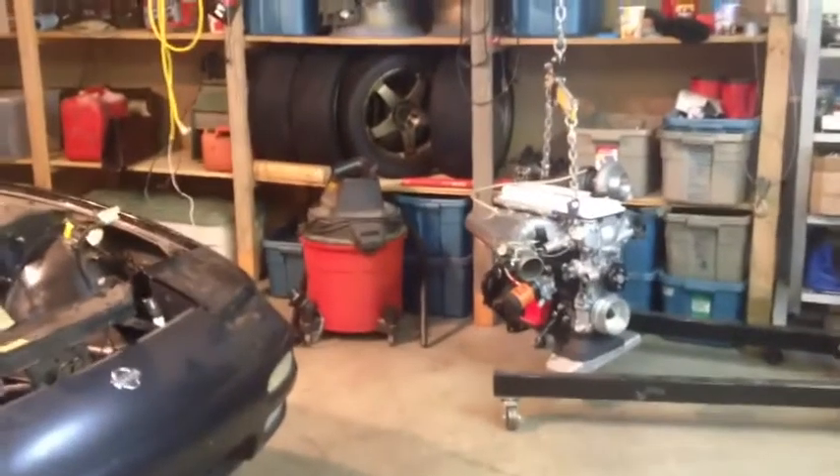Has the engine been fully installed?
No.